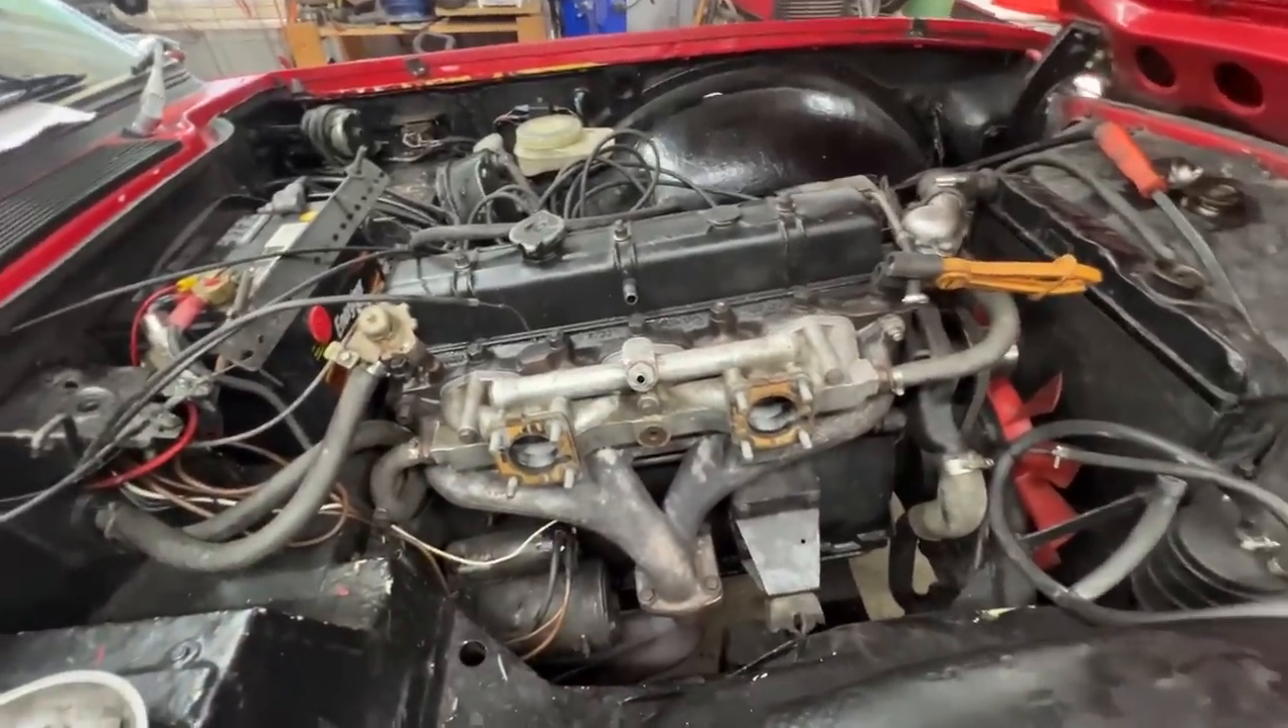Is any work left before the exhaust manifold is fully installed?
No.